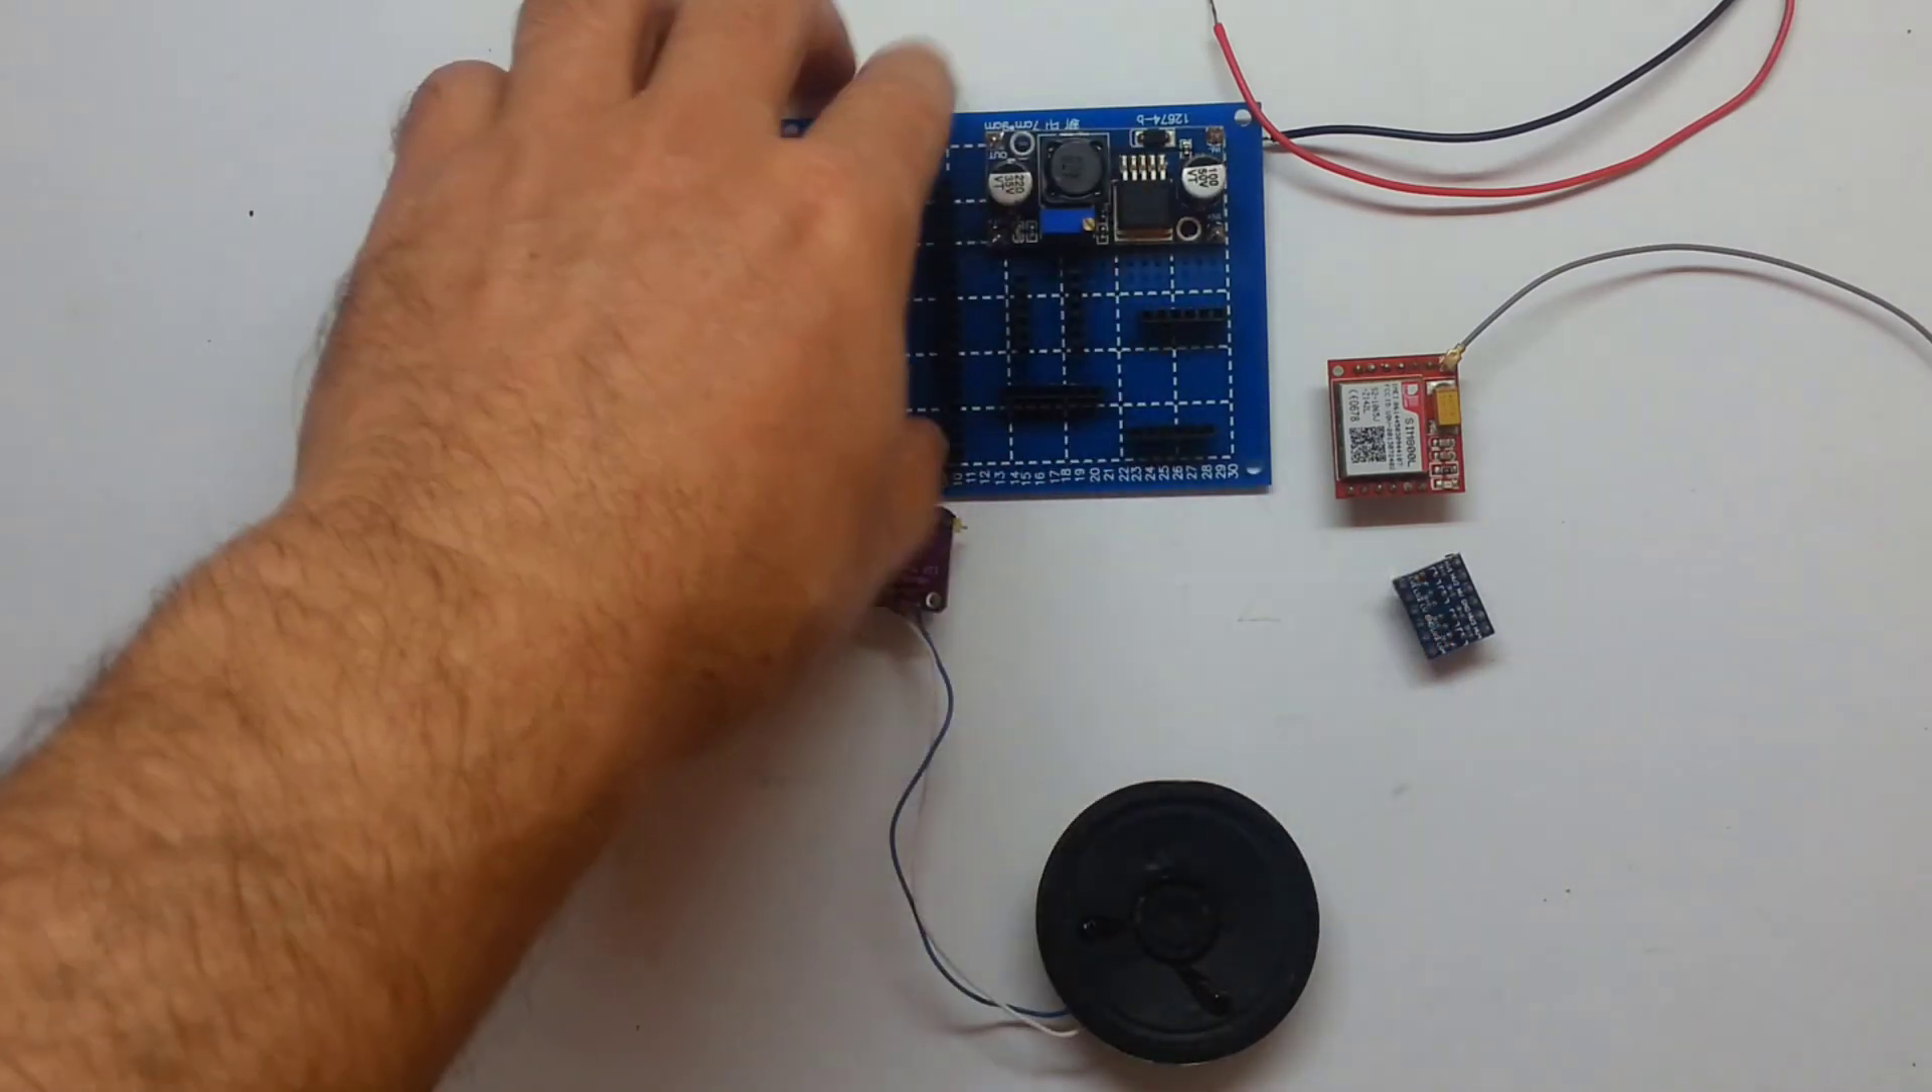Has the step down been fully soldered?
Yes.